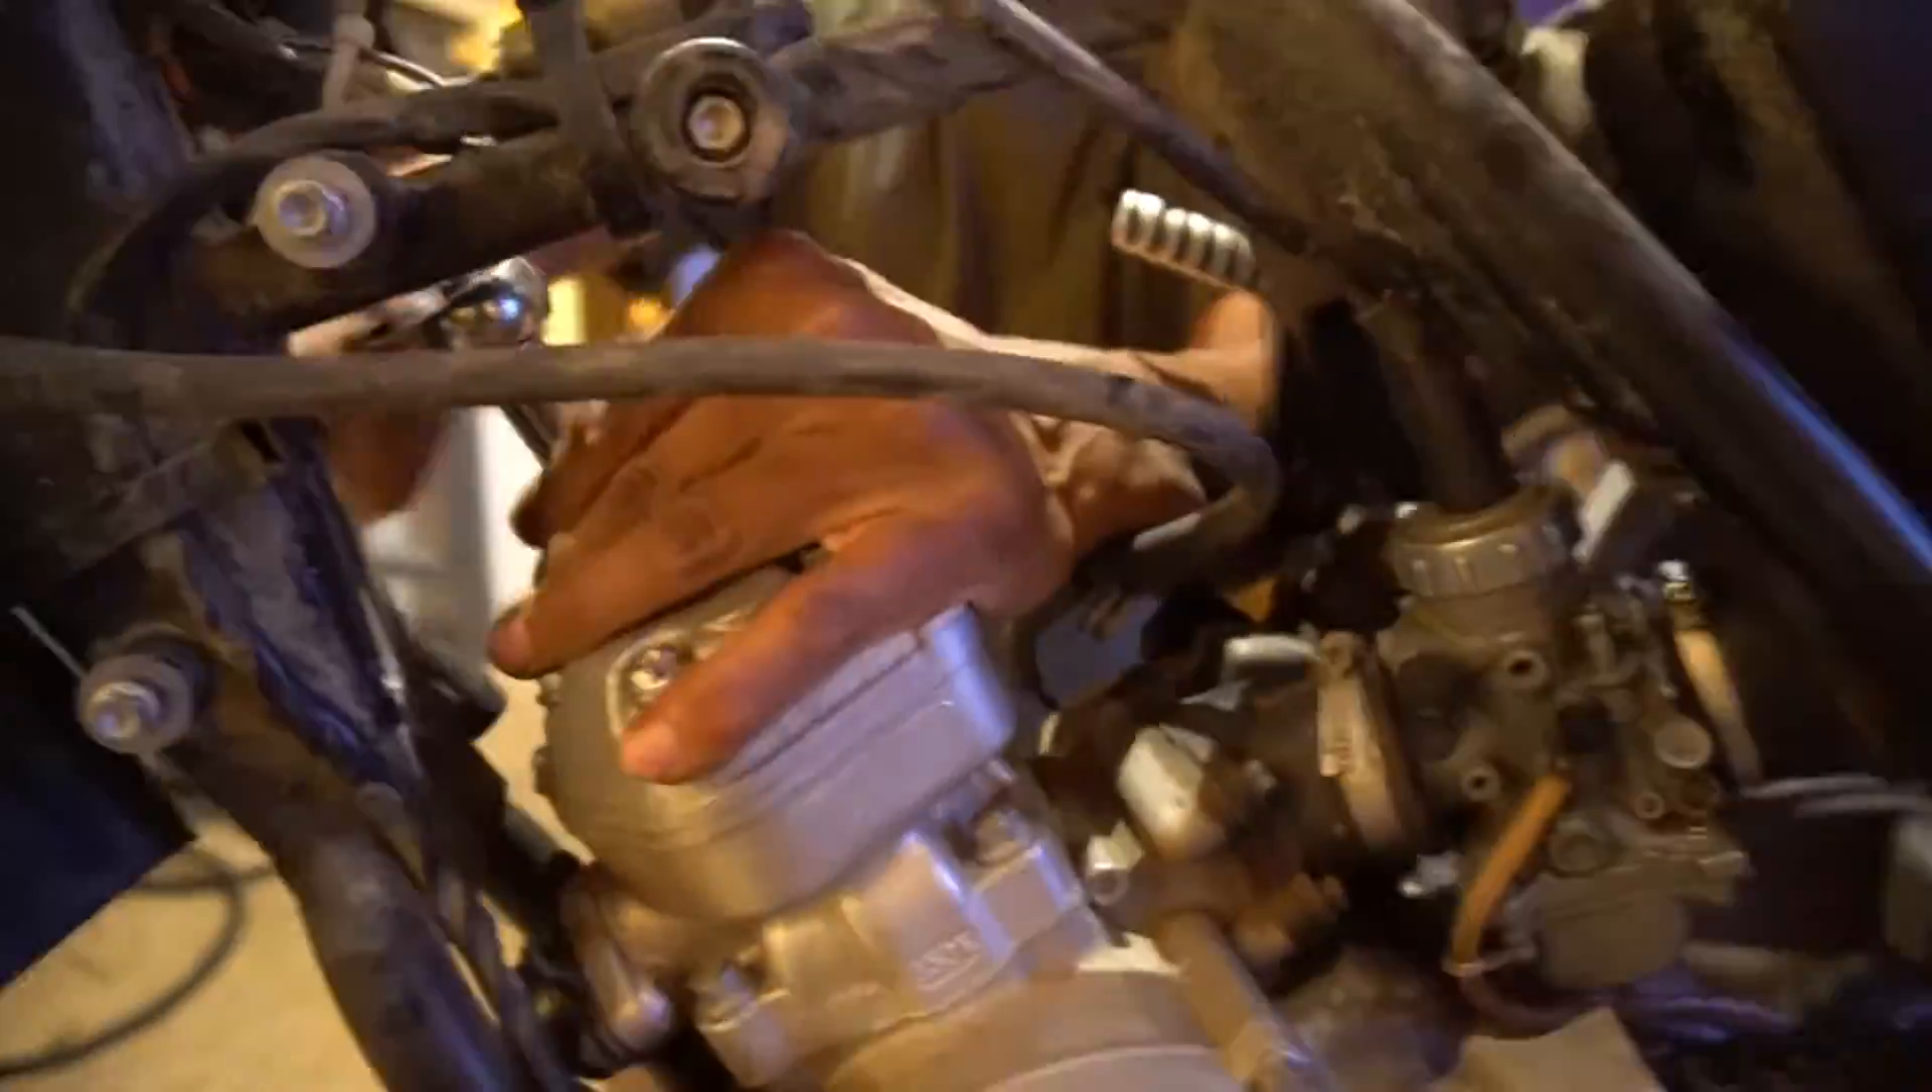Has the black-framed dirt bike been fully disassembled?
No.